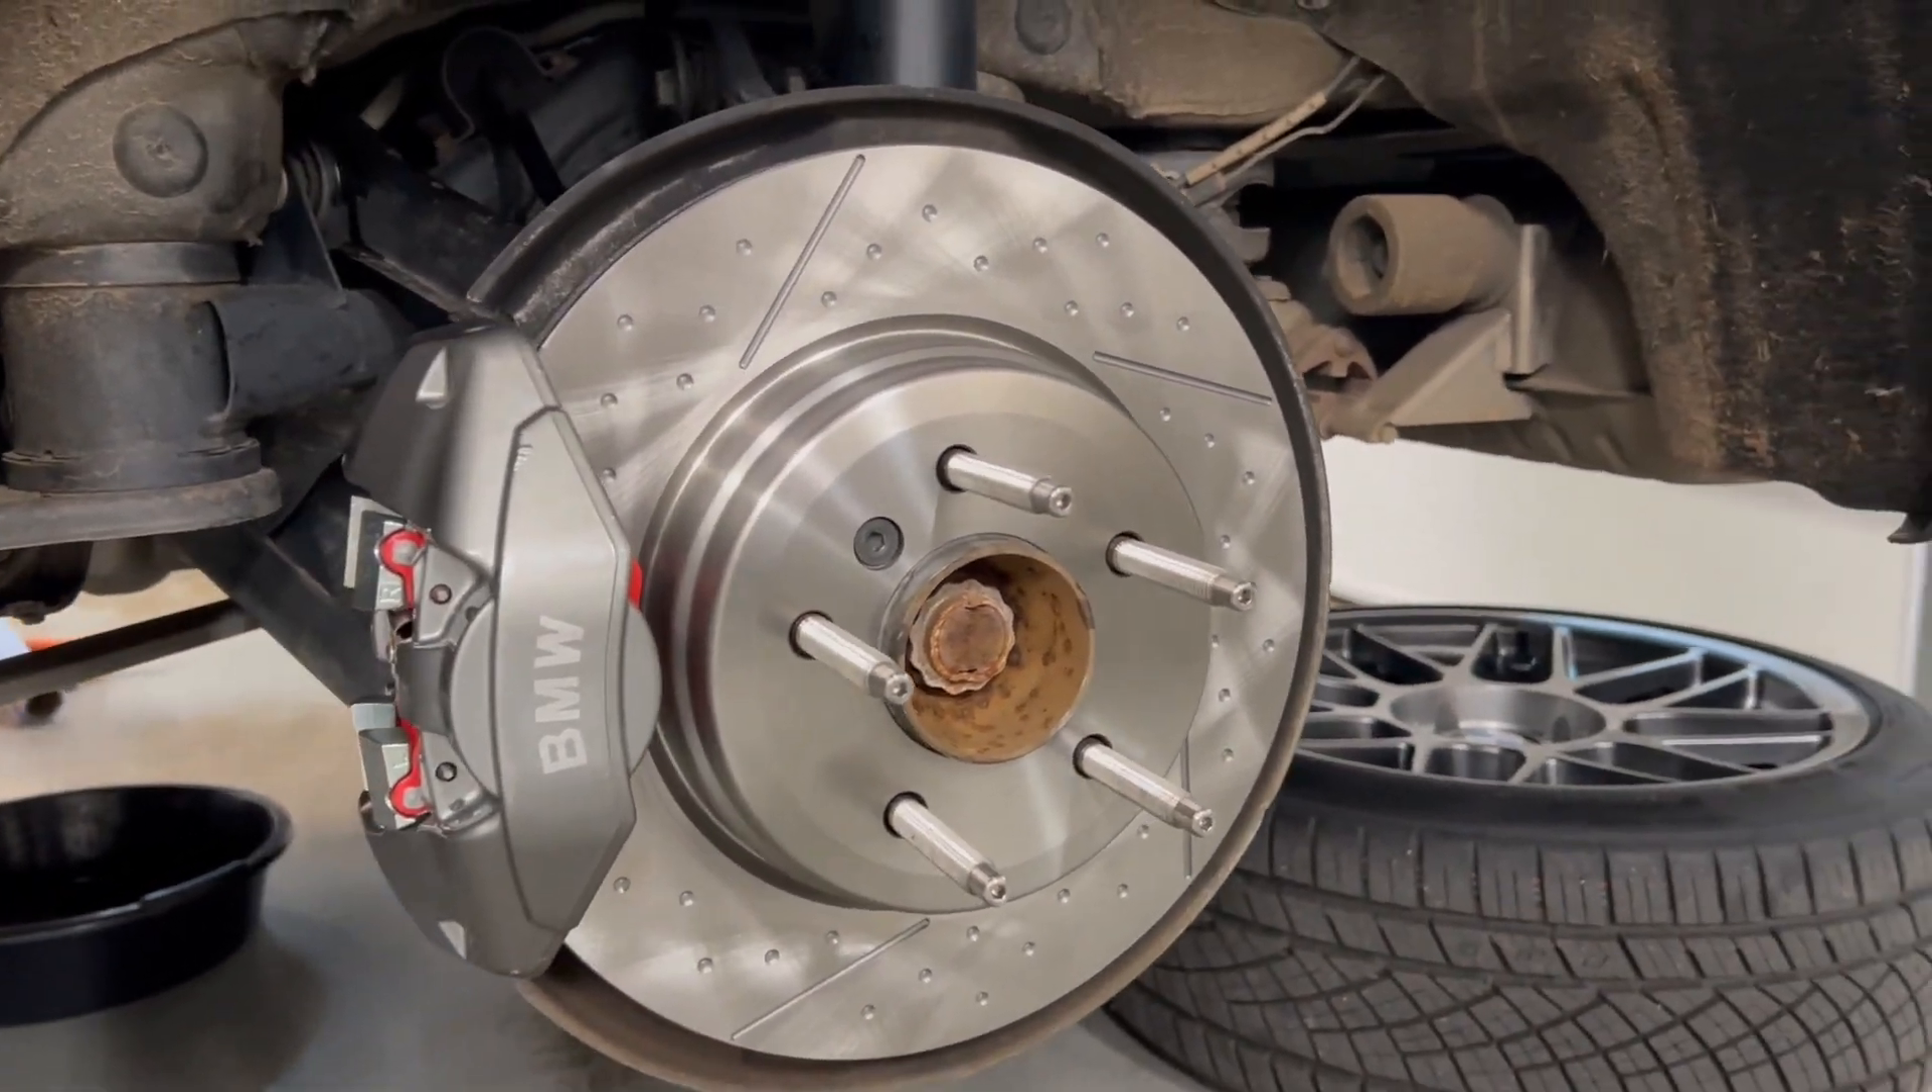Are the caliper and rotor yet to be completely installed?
No.